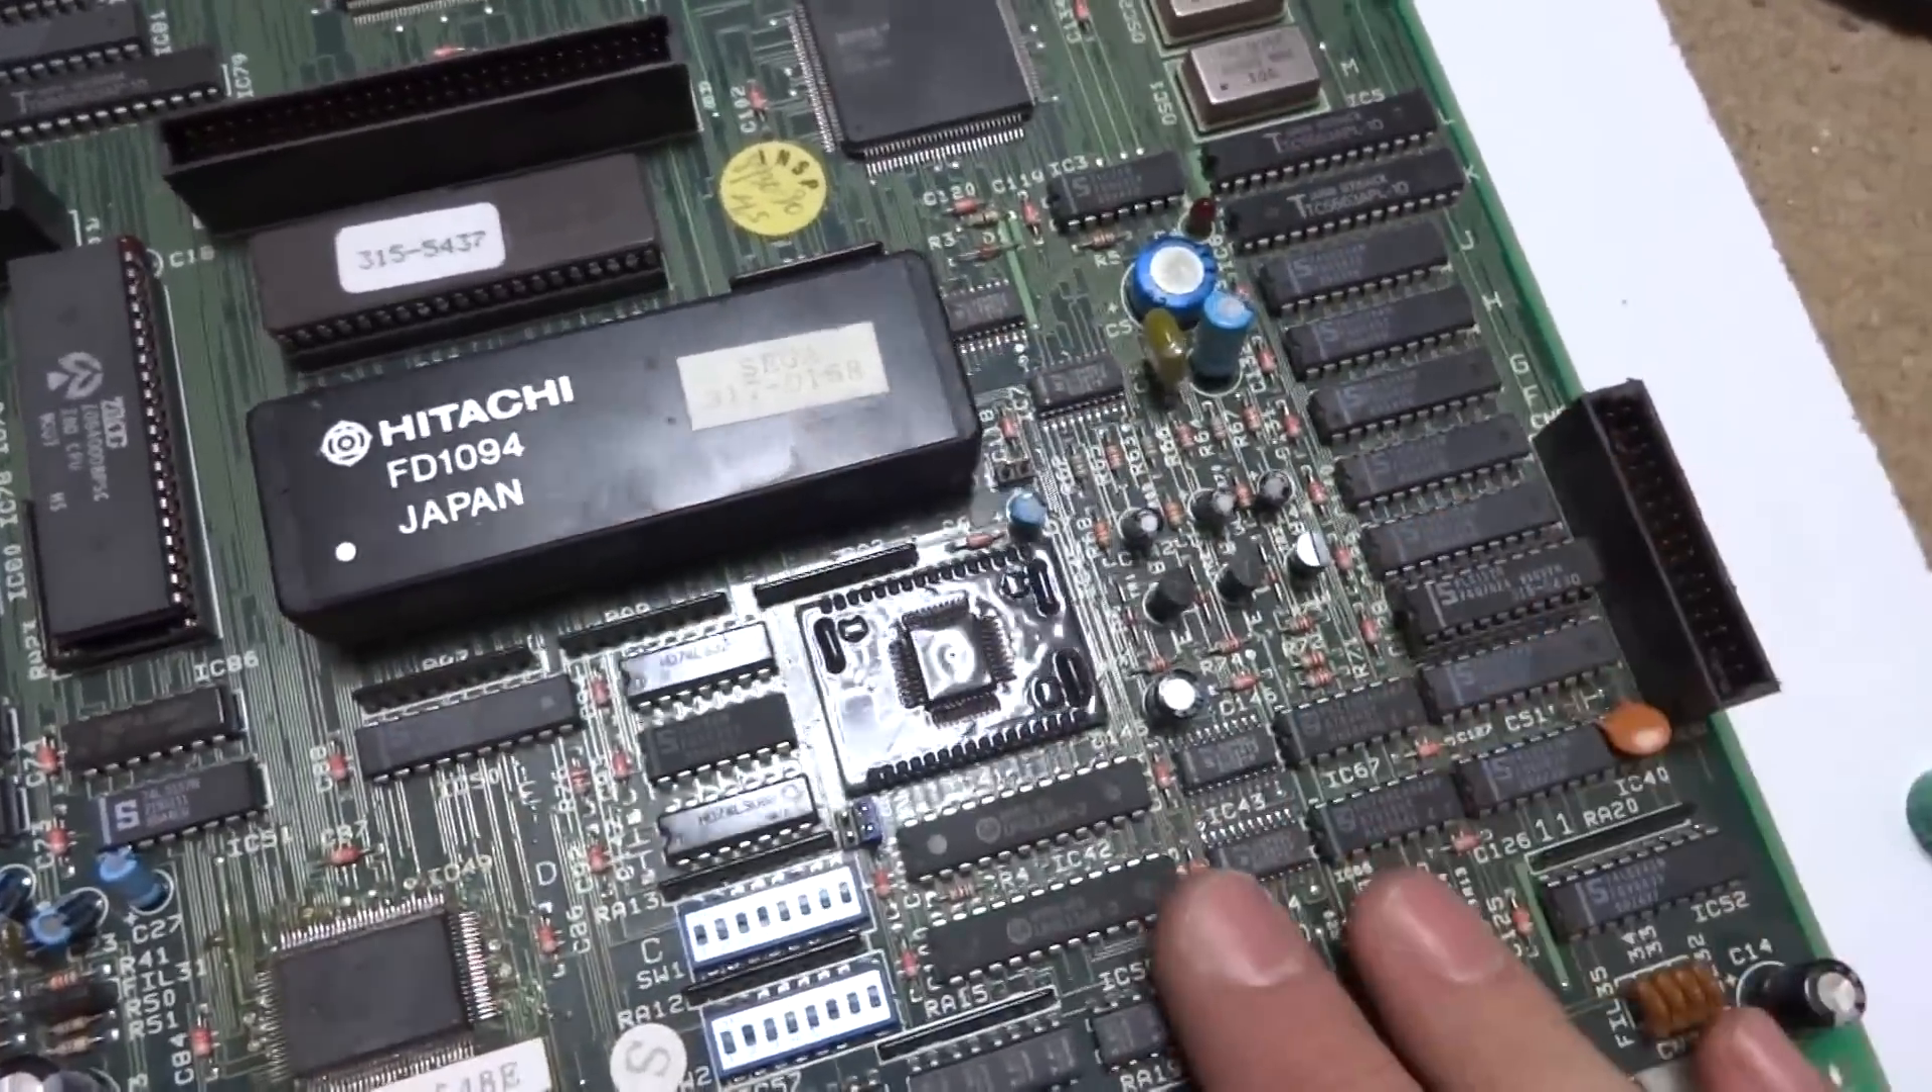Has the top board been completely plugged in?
No.